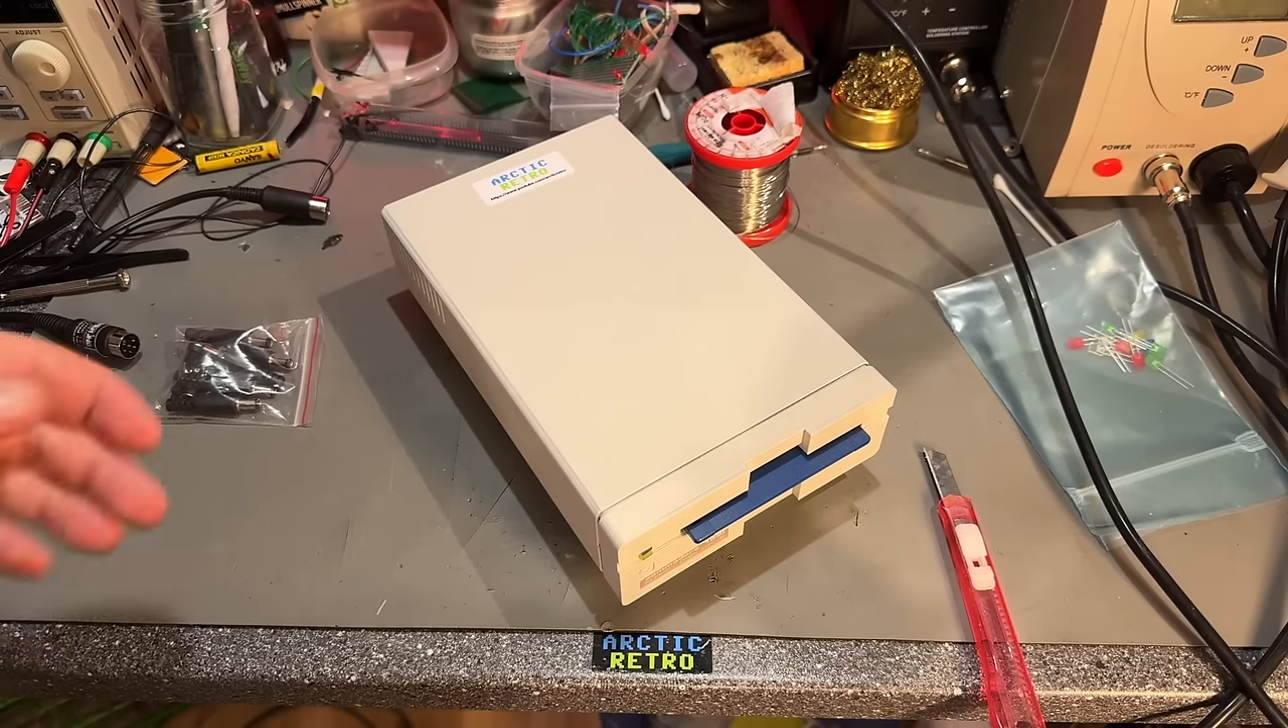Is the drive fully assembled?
Yes.